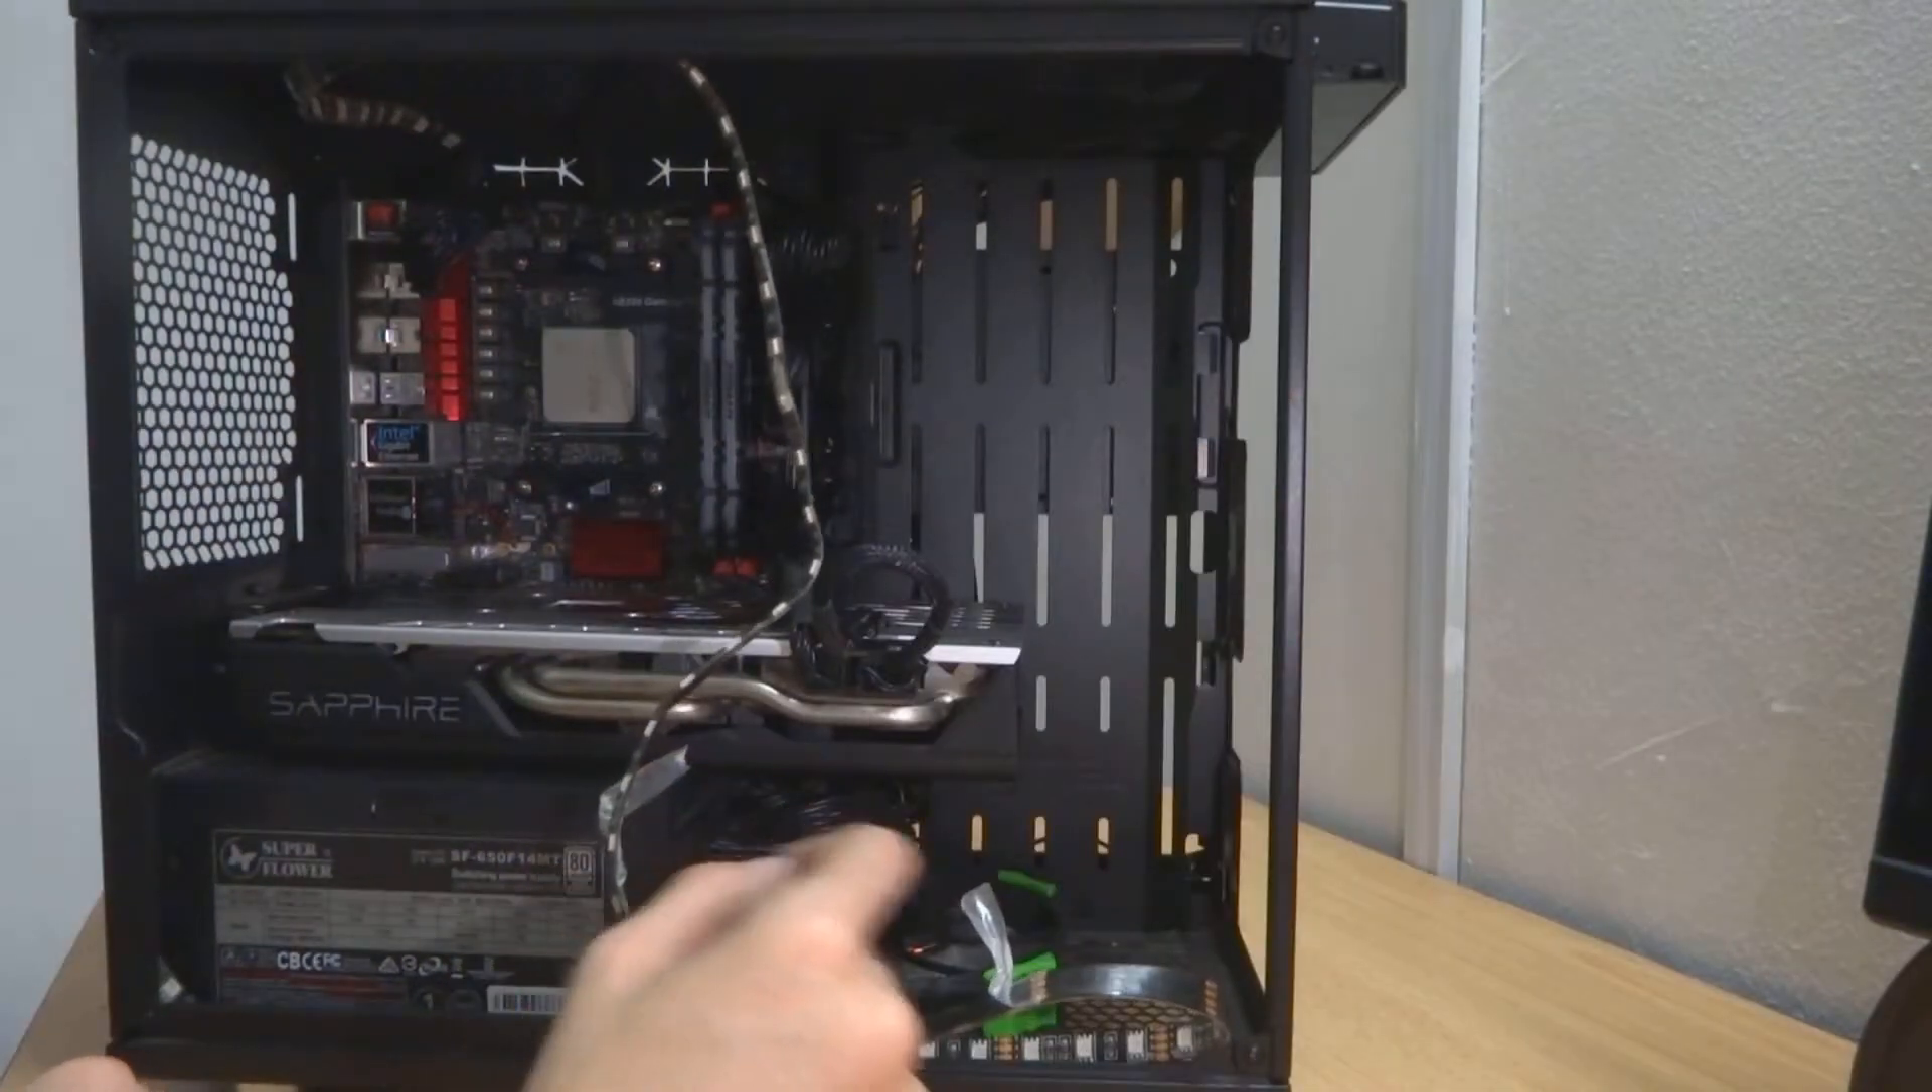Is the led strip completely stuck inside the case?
No.